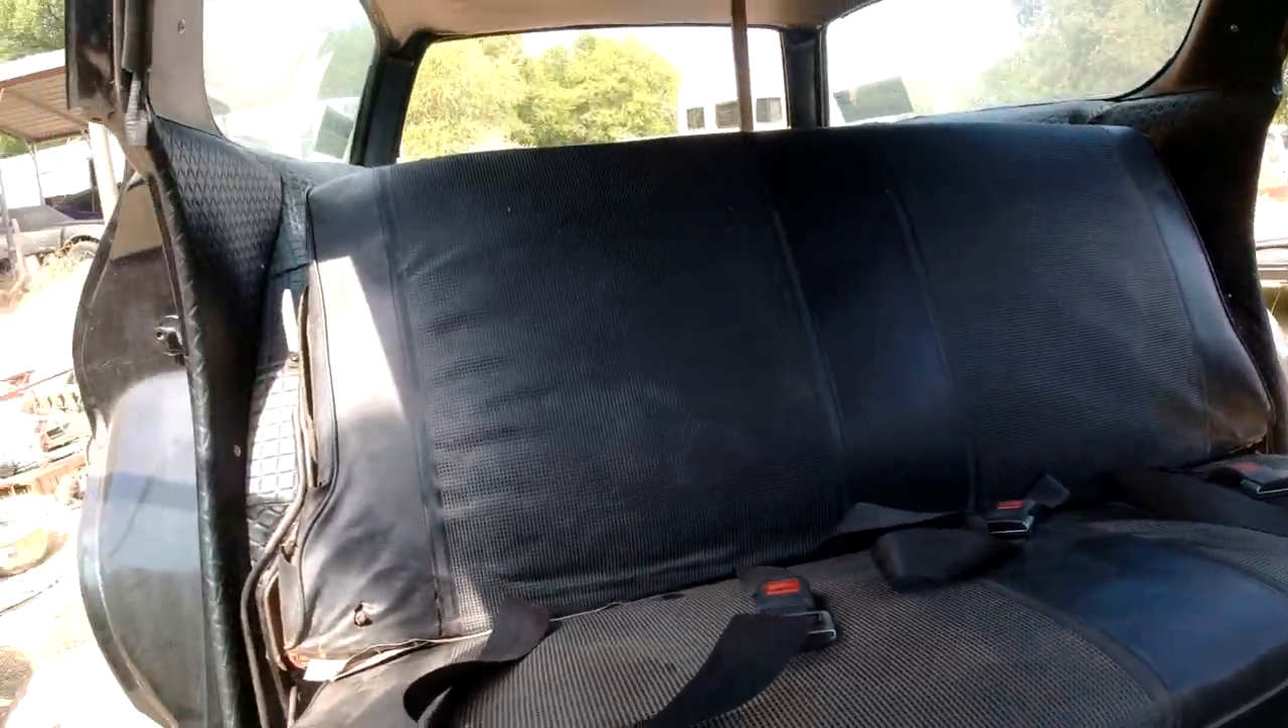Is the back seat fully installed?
Yes.